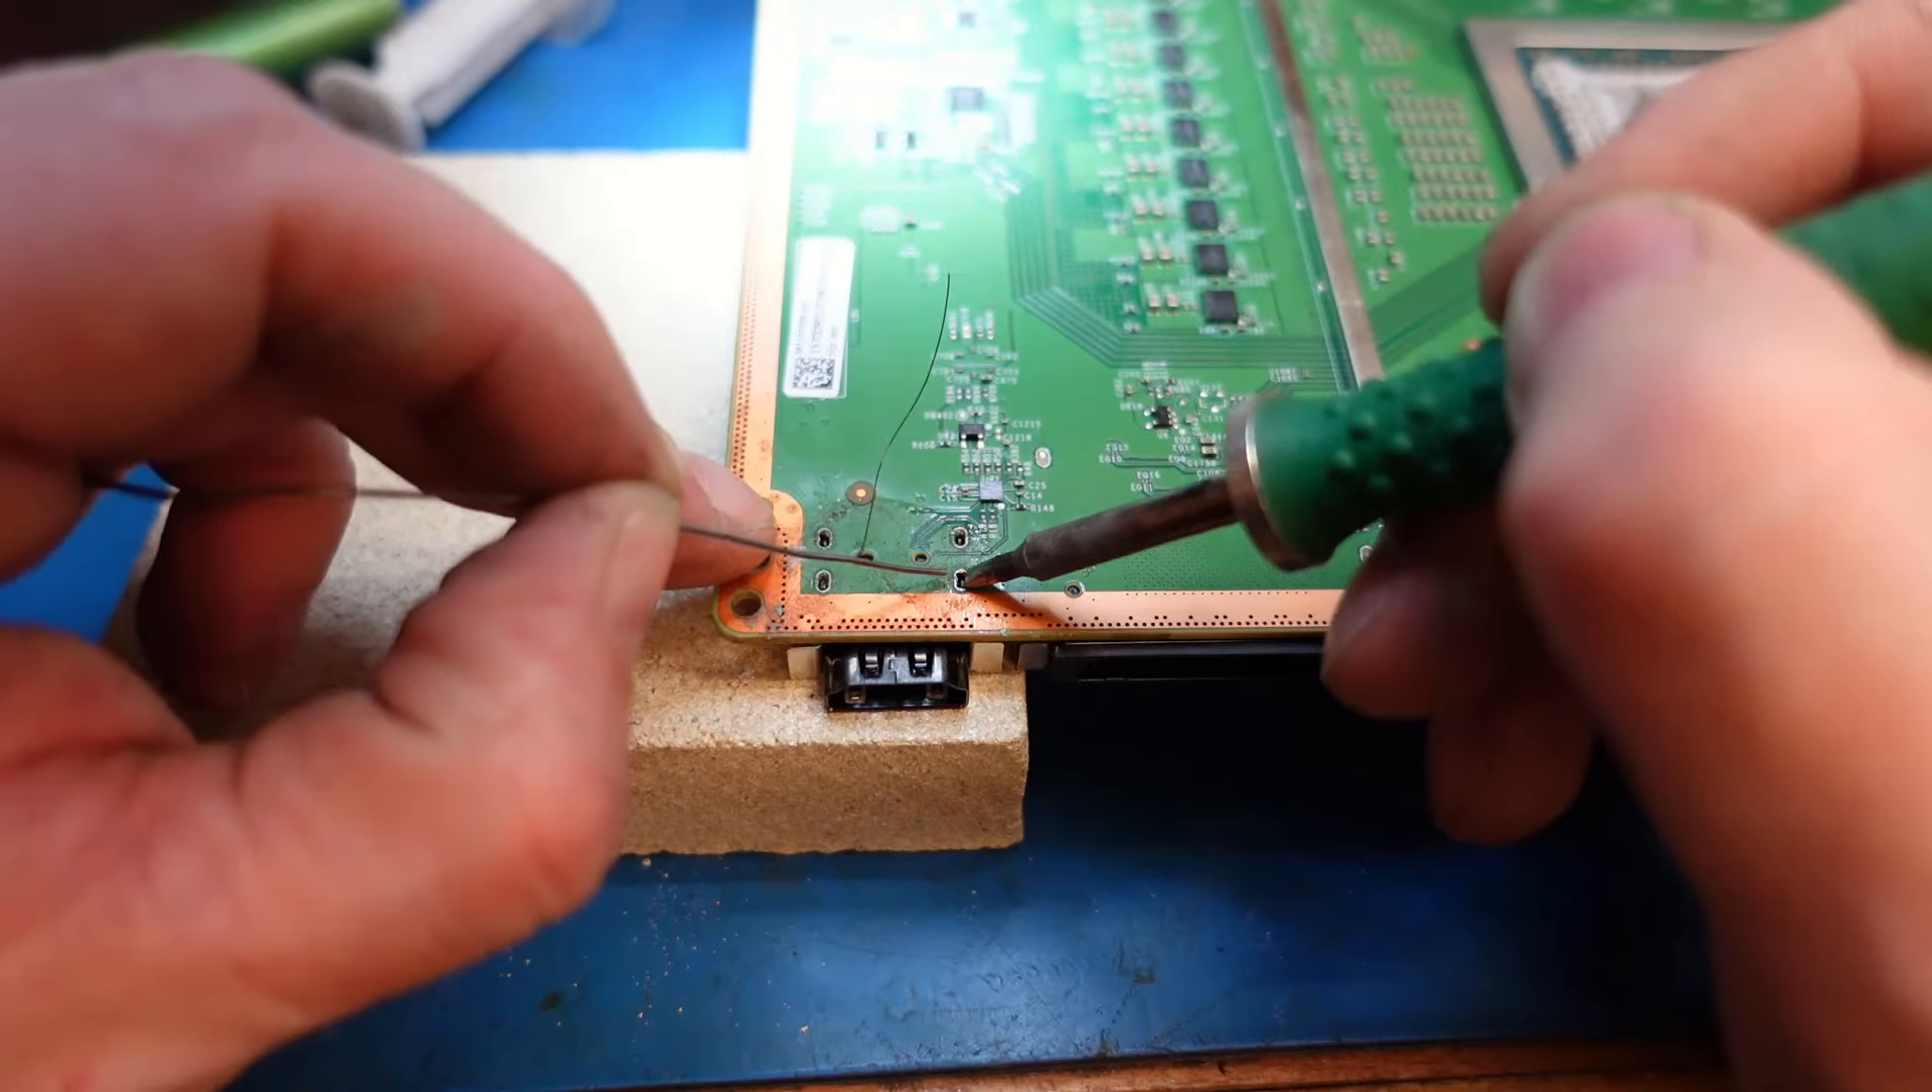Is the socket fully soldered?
No.